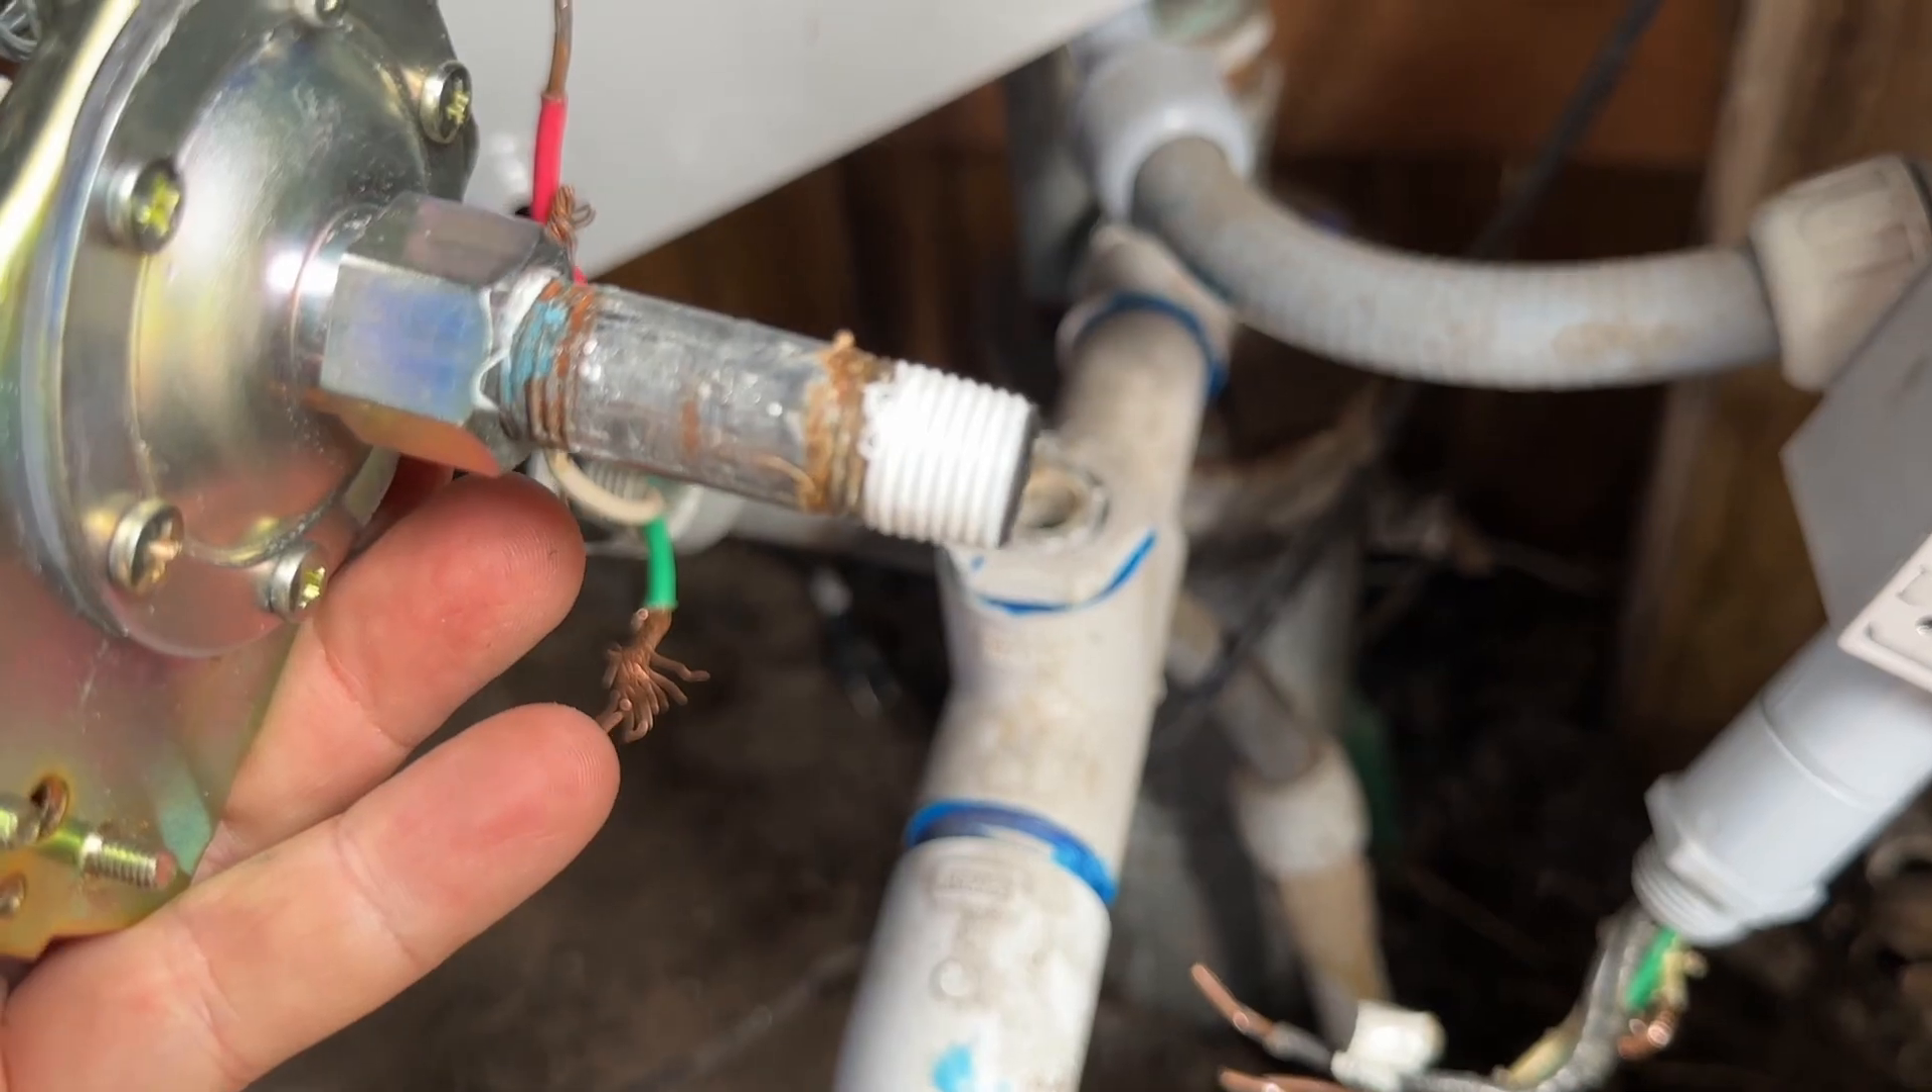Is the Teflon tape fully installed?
Yes.